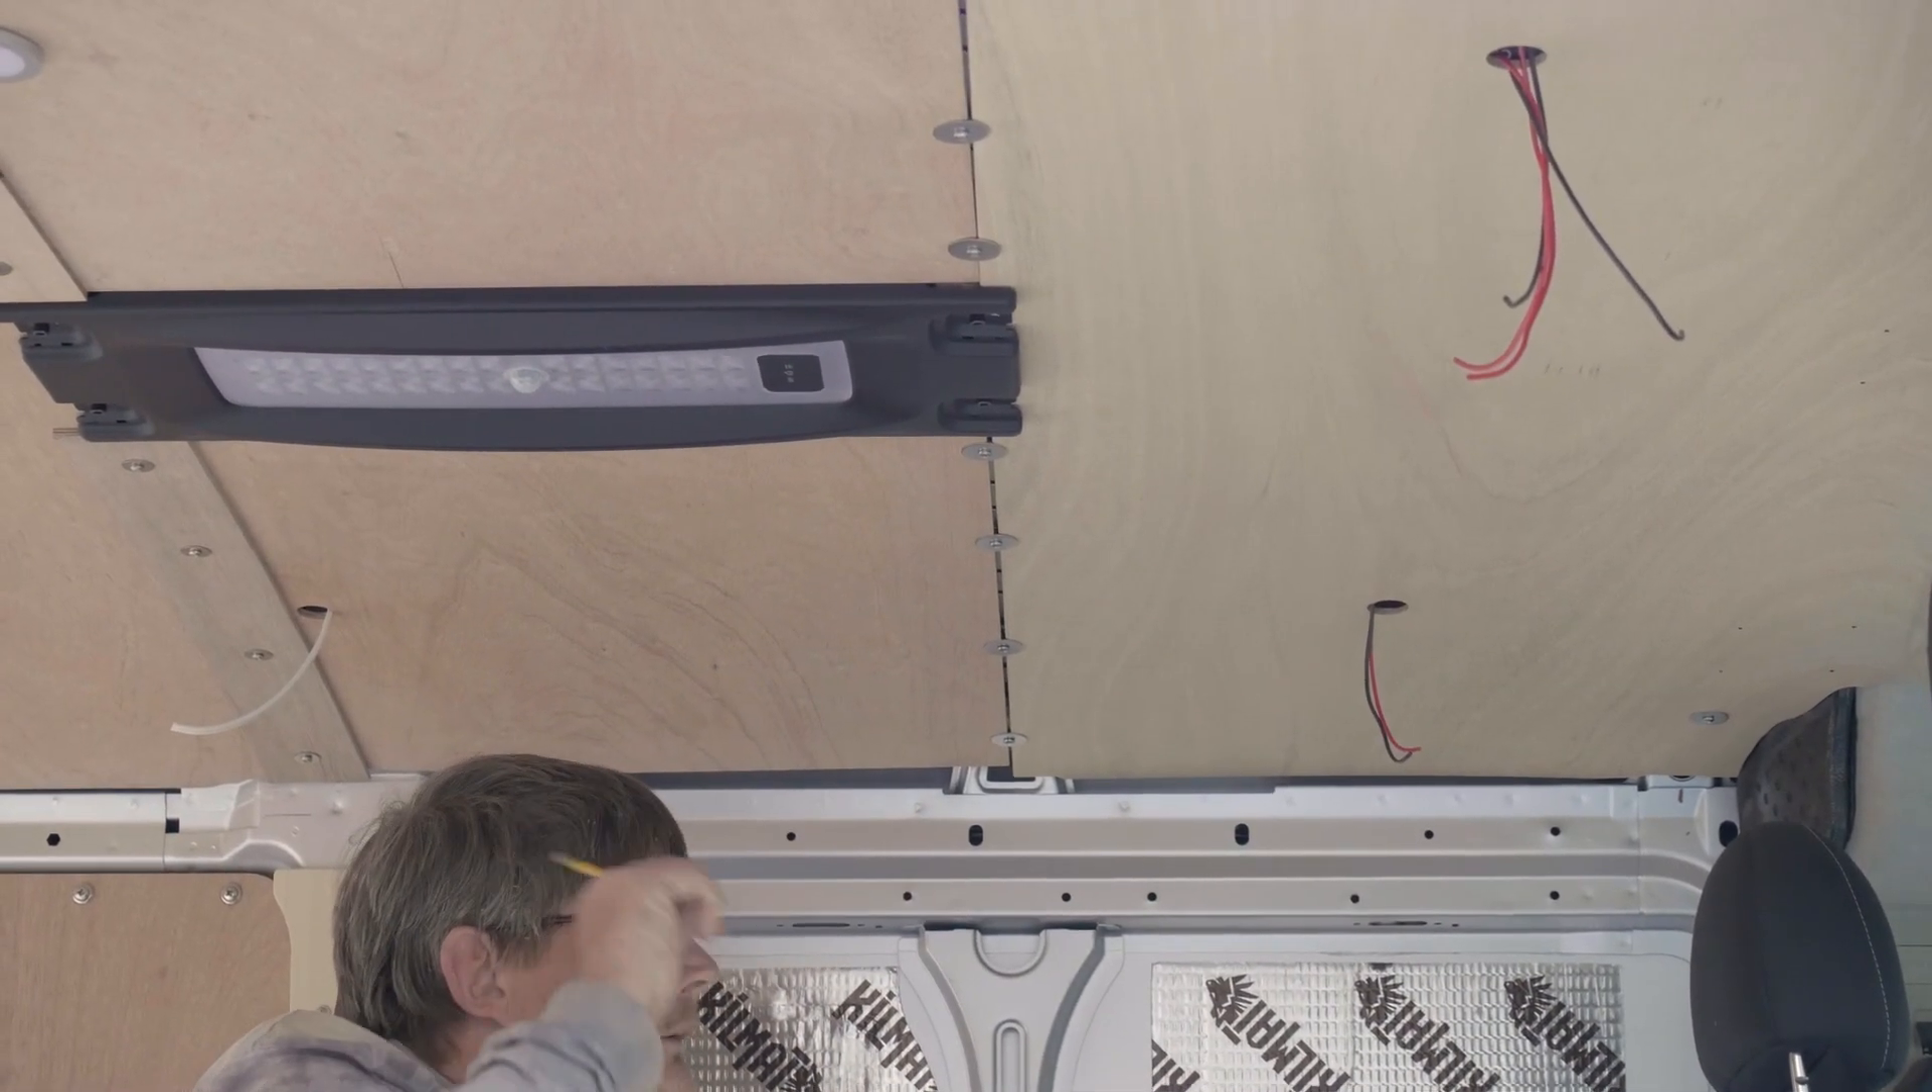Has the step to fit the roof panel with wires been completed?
Yes.